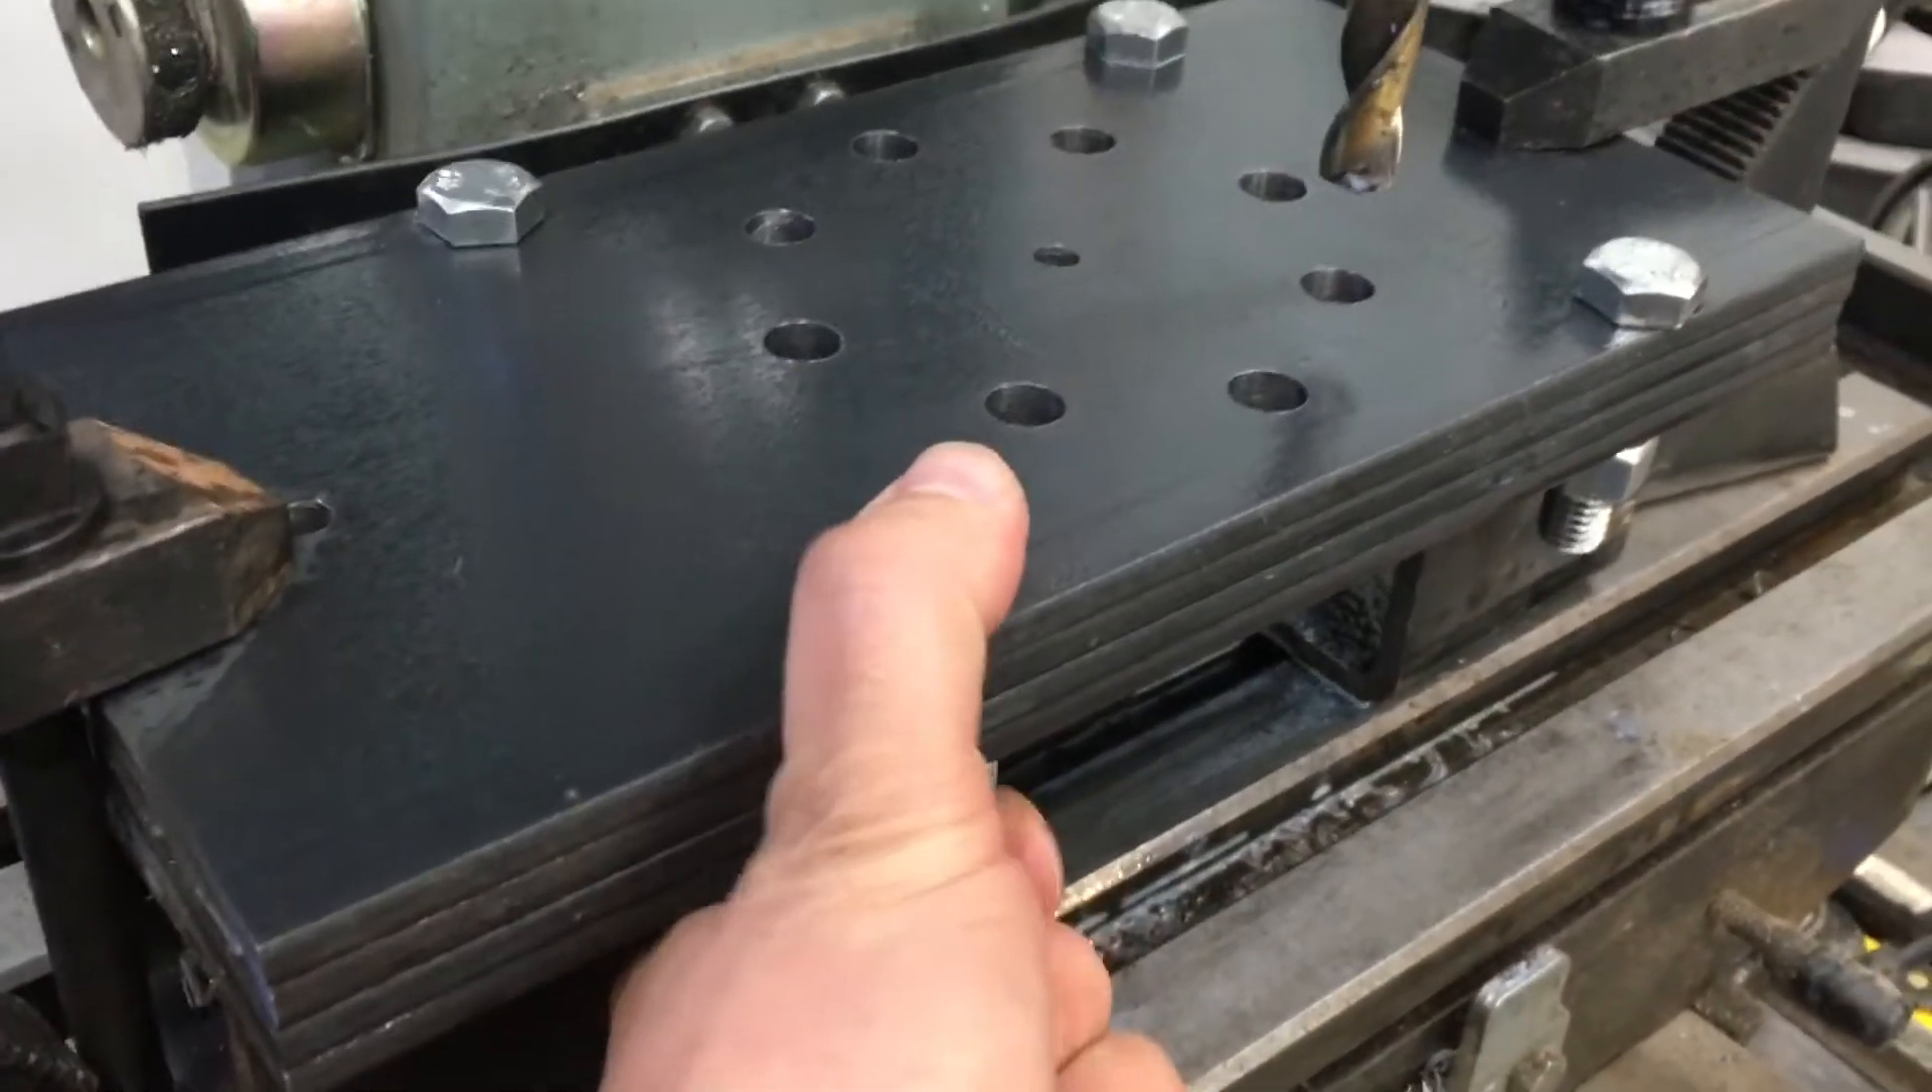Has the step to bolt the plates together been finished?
Yes.